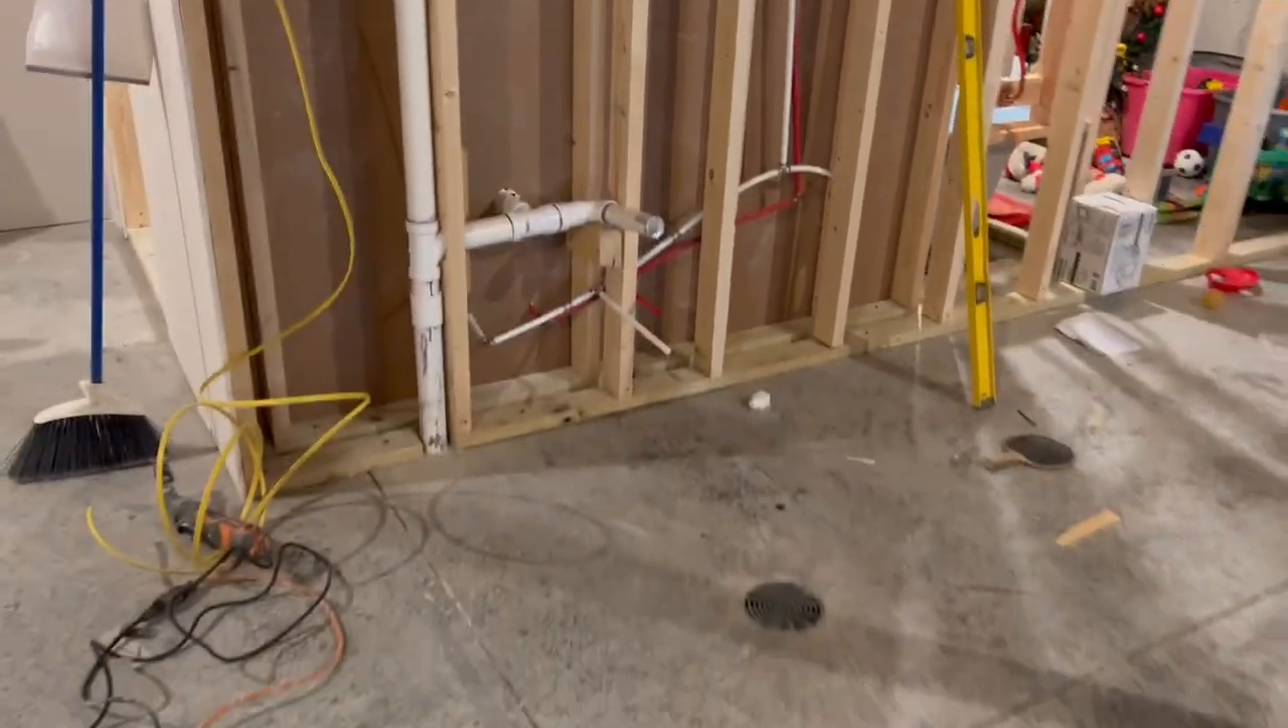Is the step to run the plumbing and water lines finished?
Yes.